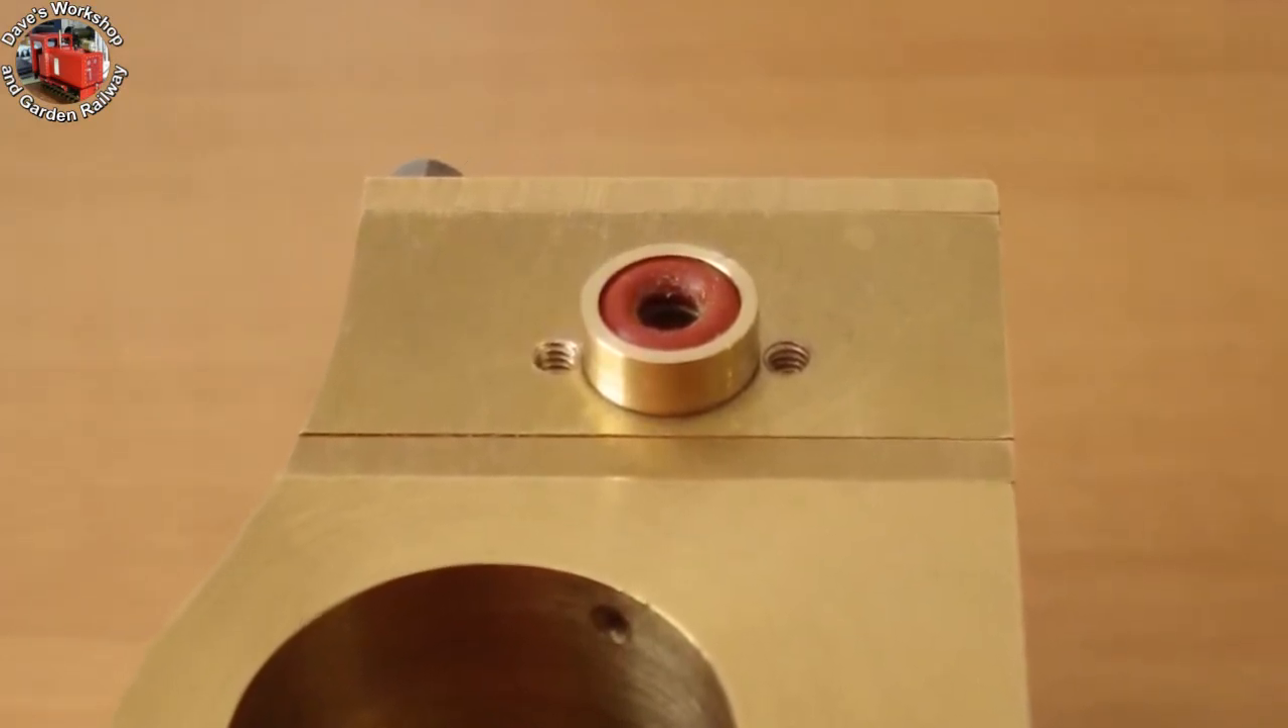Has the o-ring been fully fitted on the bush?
Yes.